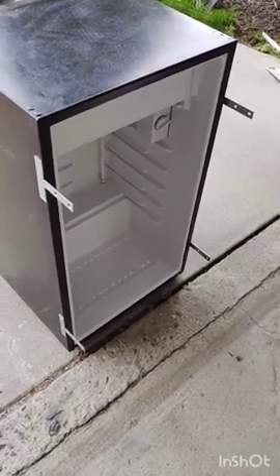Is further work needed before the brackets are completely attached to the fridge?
No.